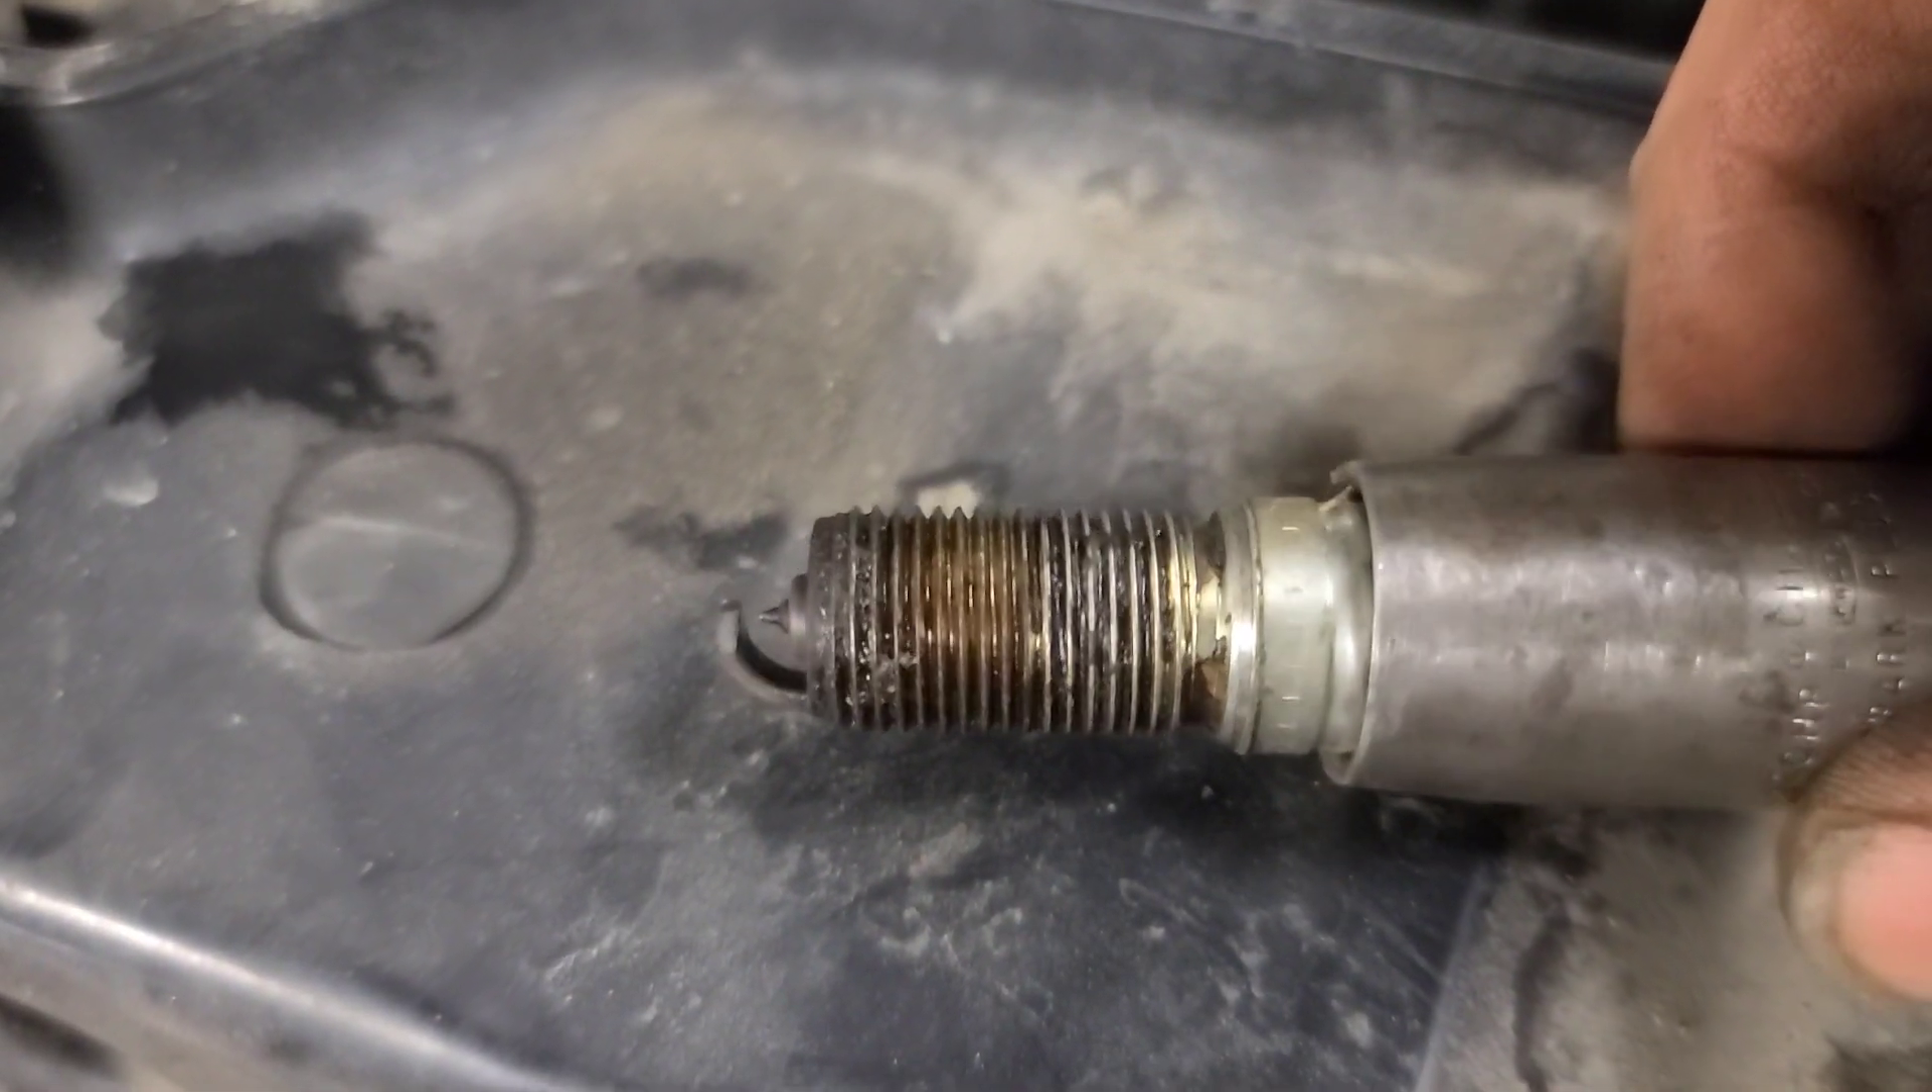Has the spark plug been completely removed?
Yes.